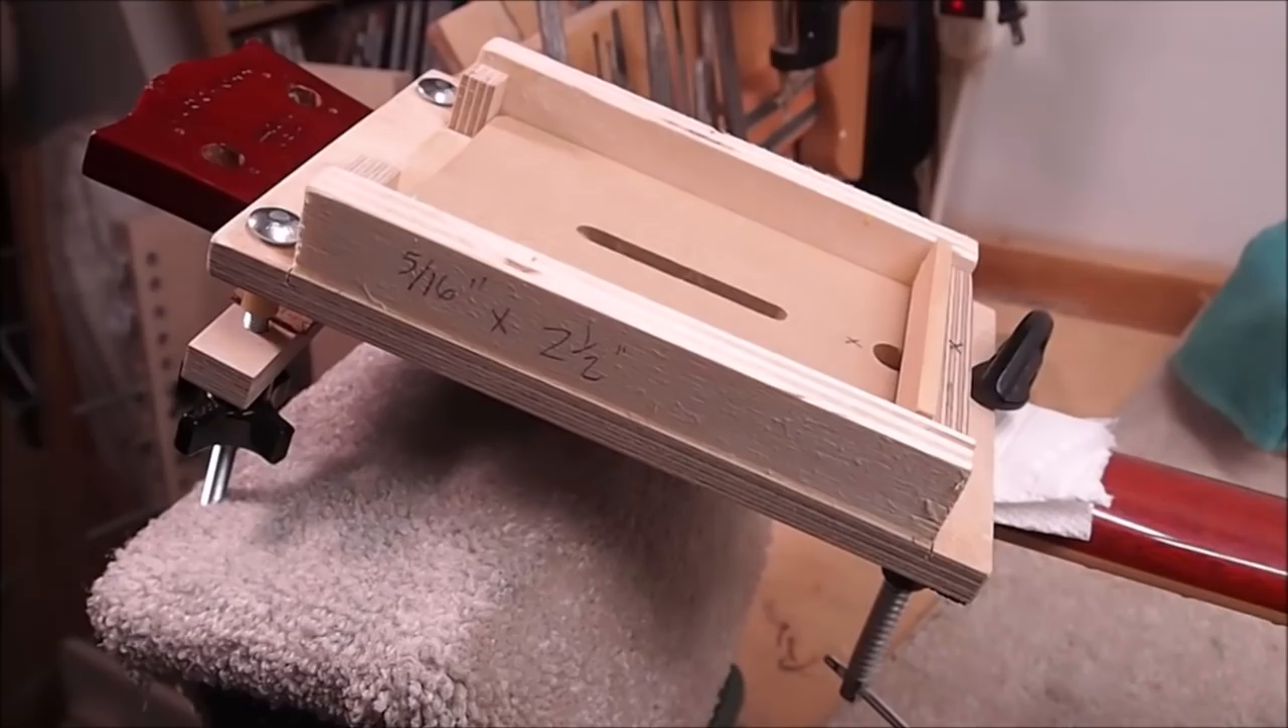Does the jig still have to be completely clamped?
No.